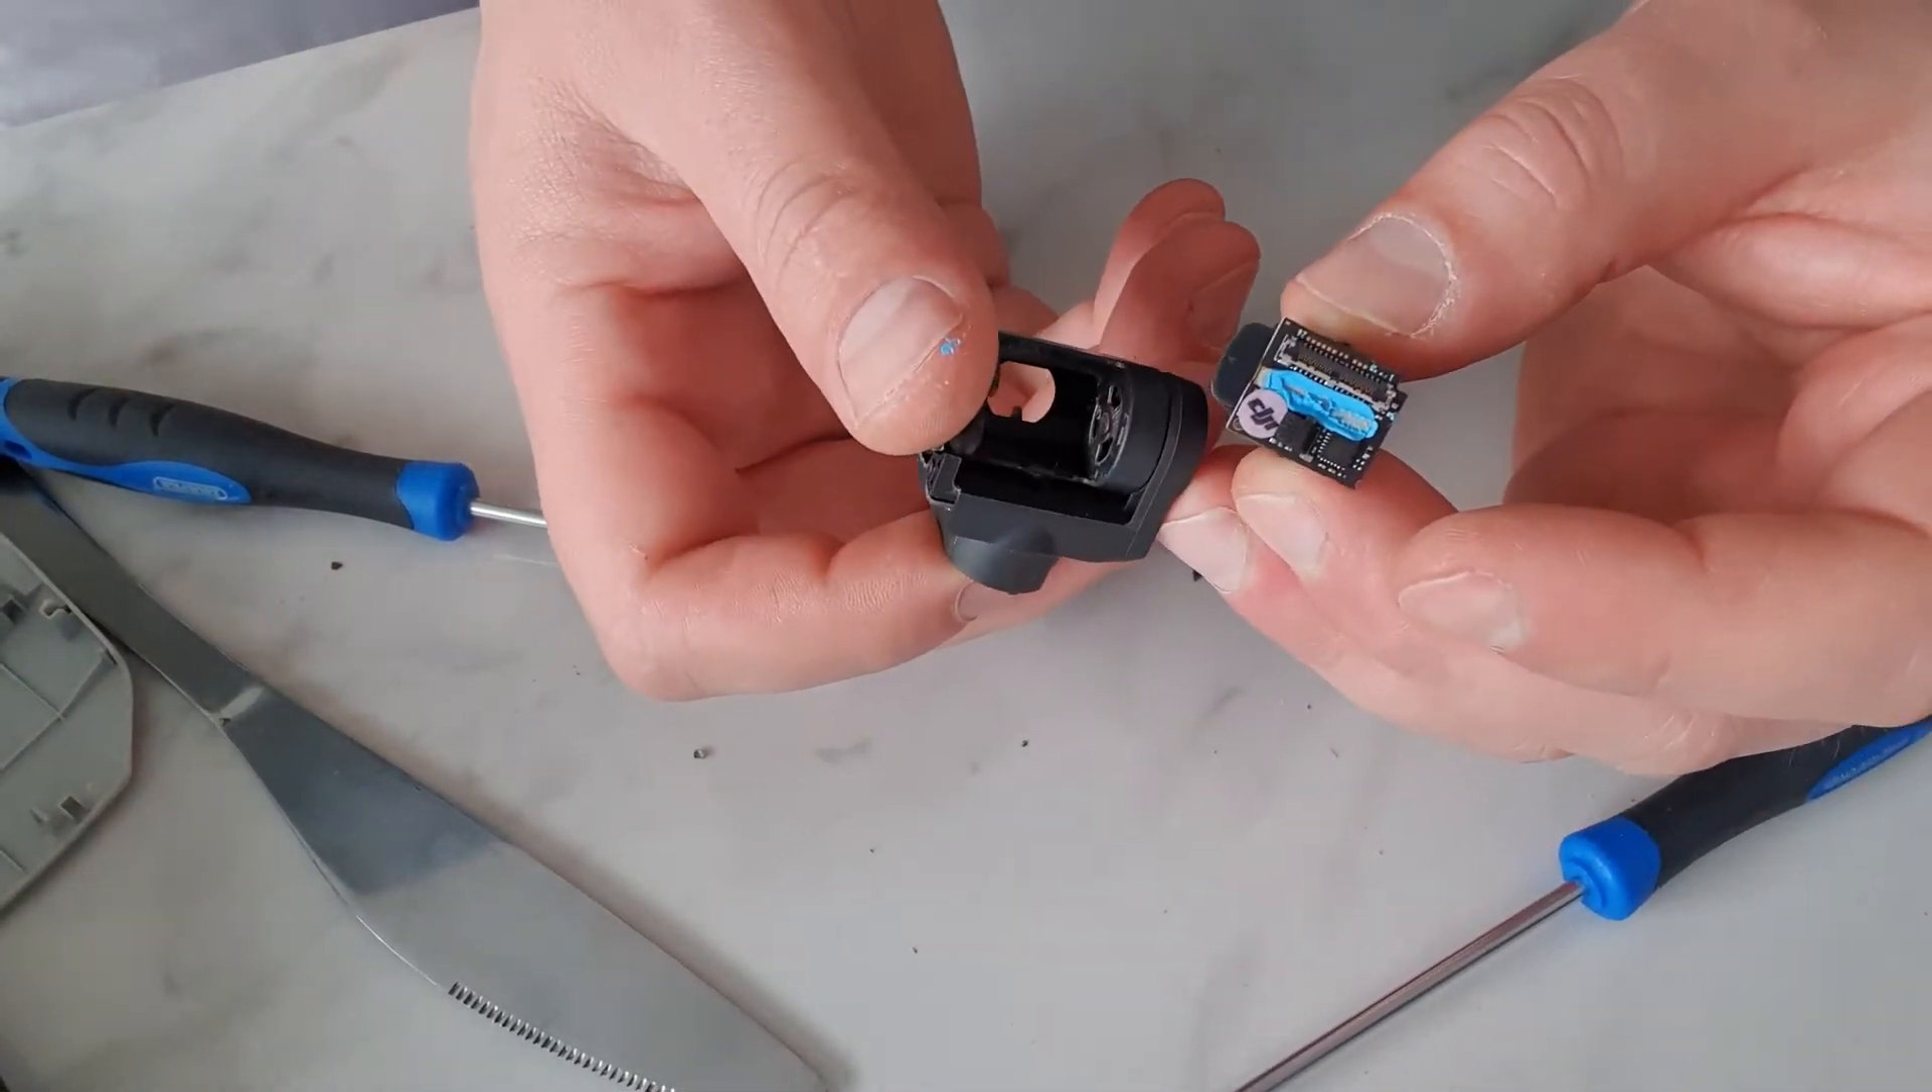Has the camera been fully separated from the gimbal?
Yes.